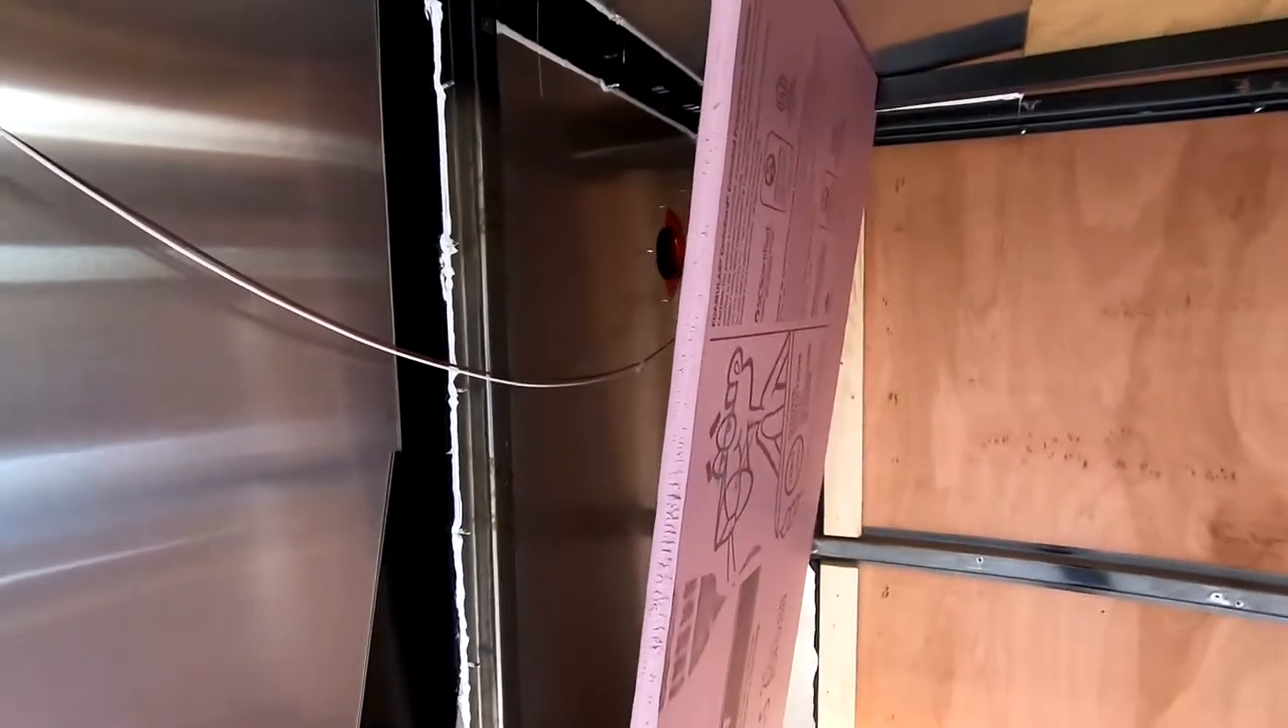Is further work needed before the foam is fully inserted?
Yes.